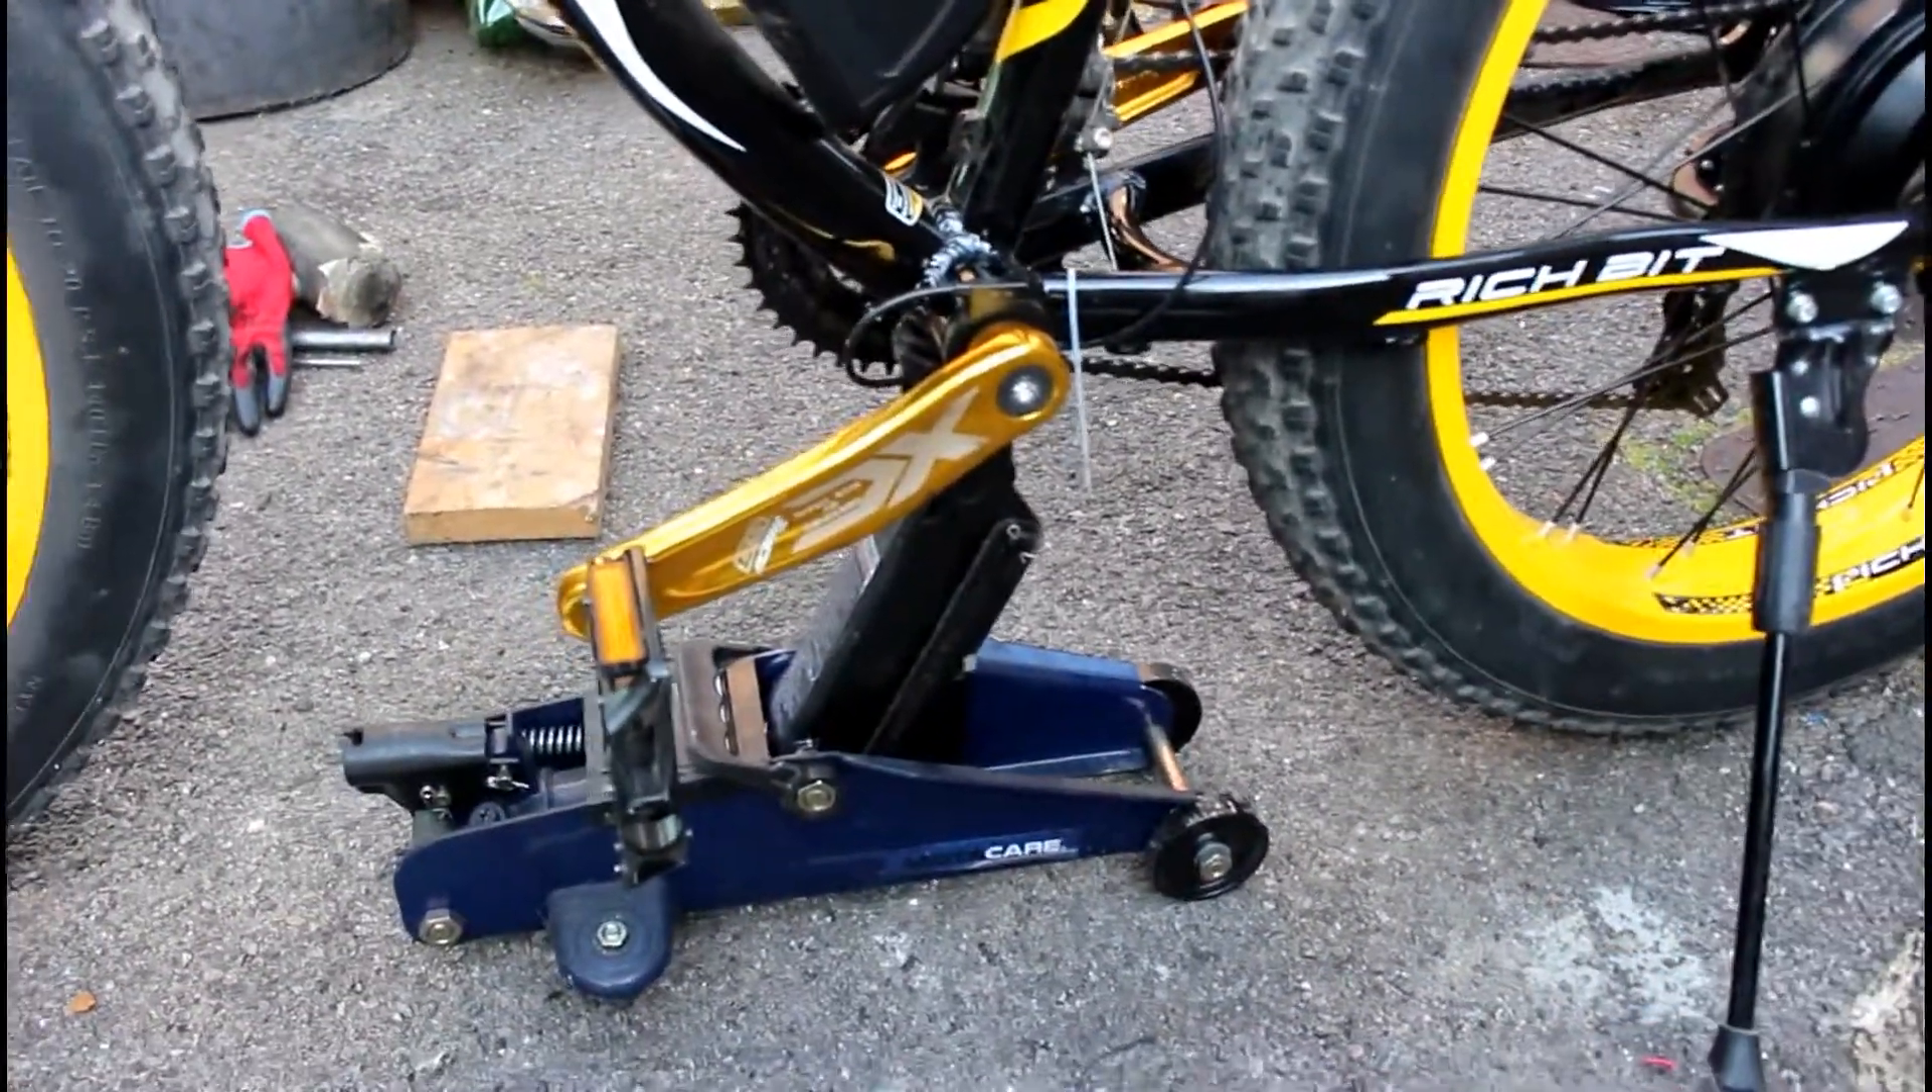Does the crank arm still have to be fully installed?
No.